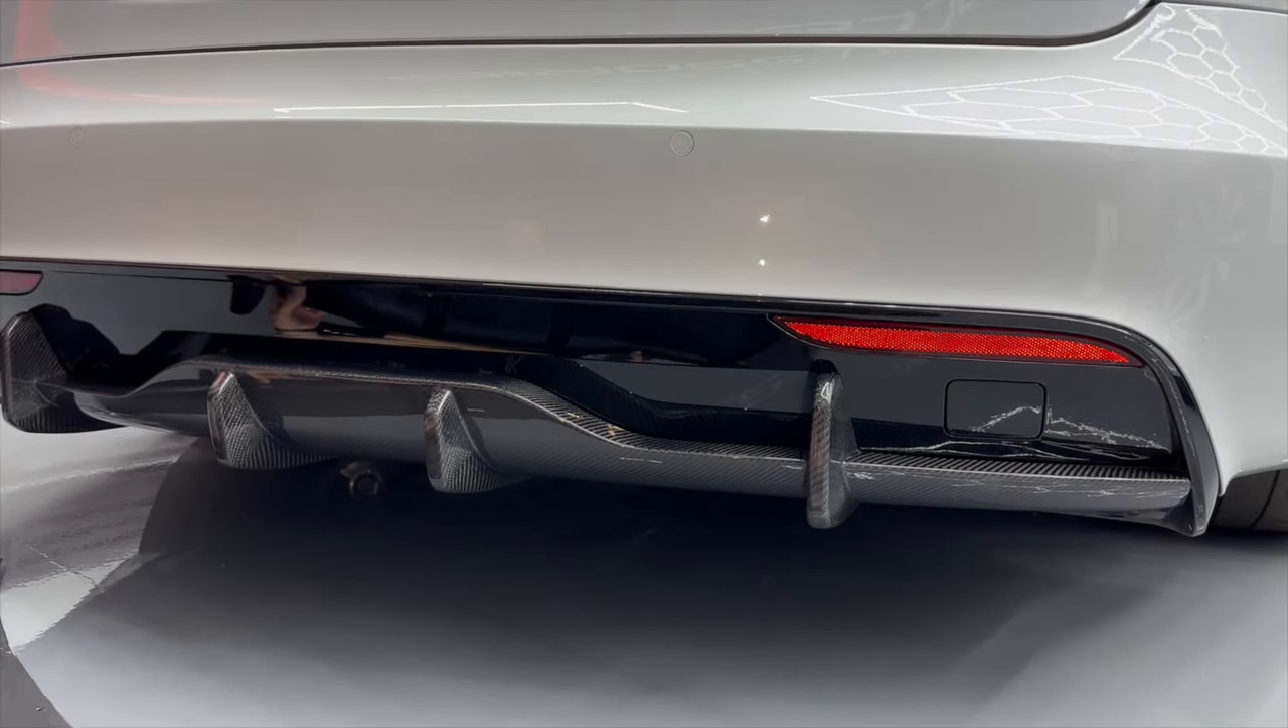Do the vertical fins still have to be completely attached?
No.